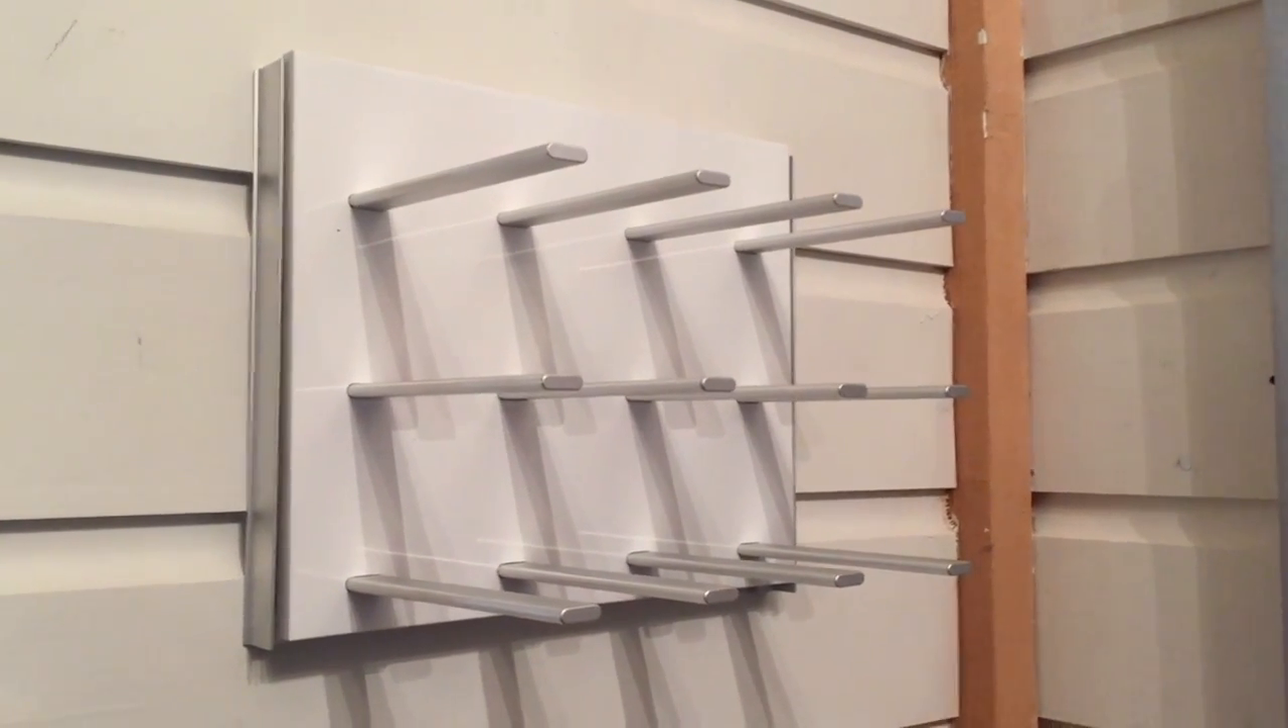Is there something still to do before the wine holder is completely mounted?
No.